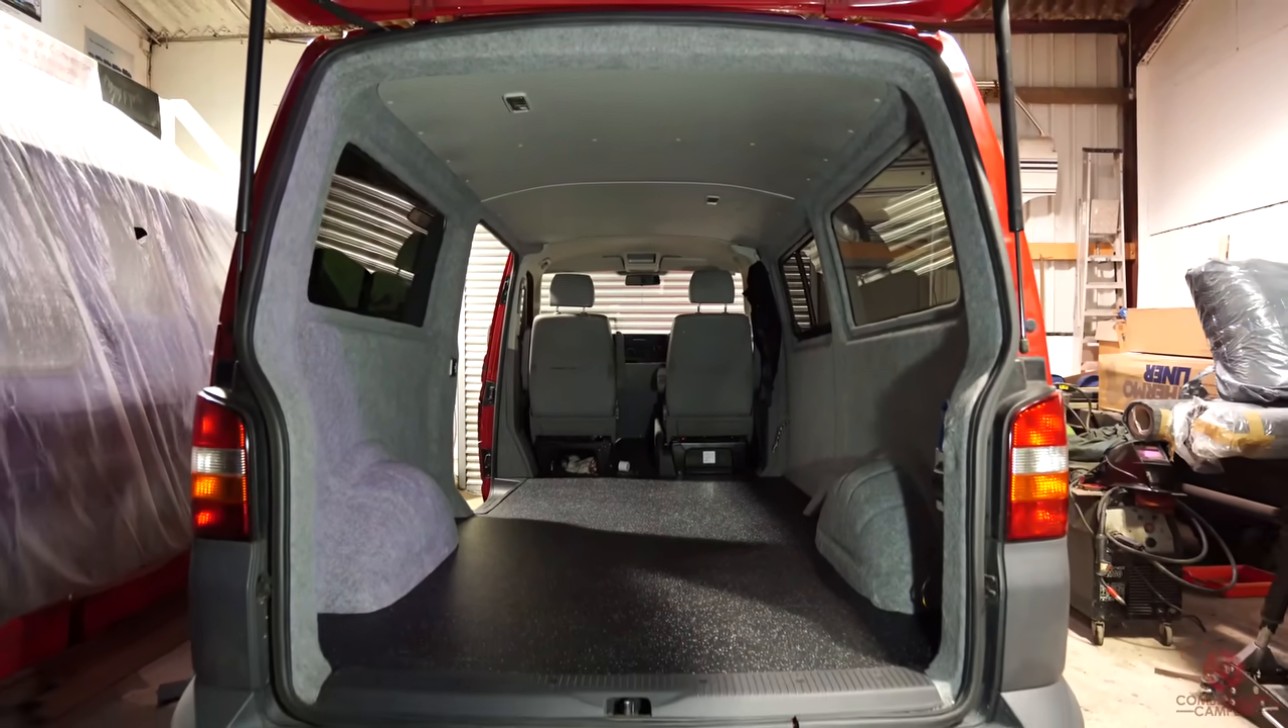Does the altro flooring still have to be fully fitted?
No.